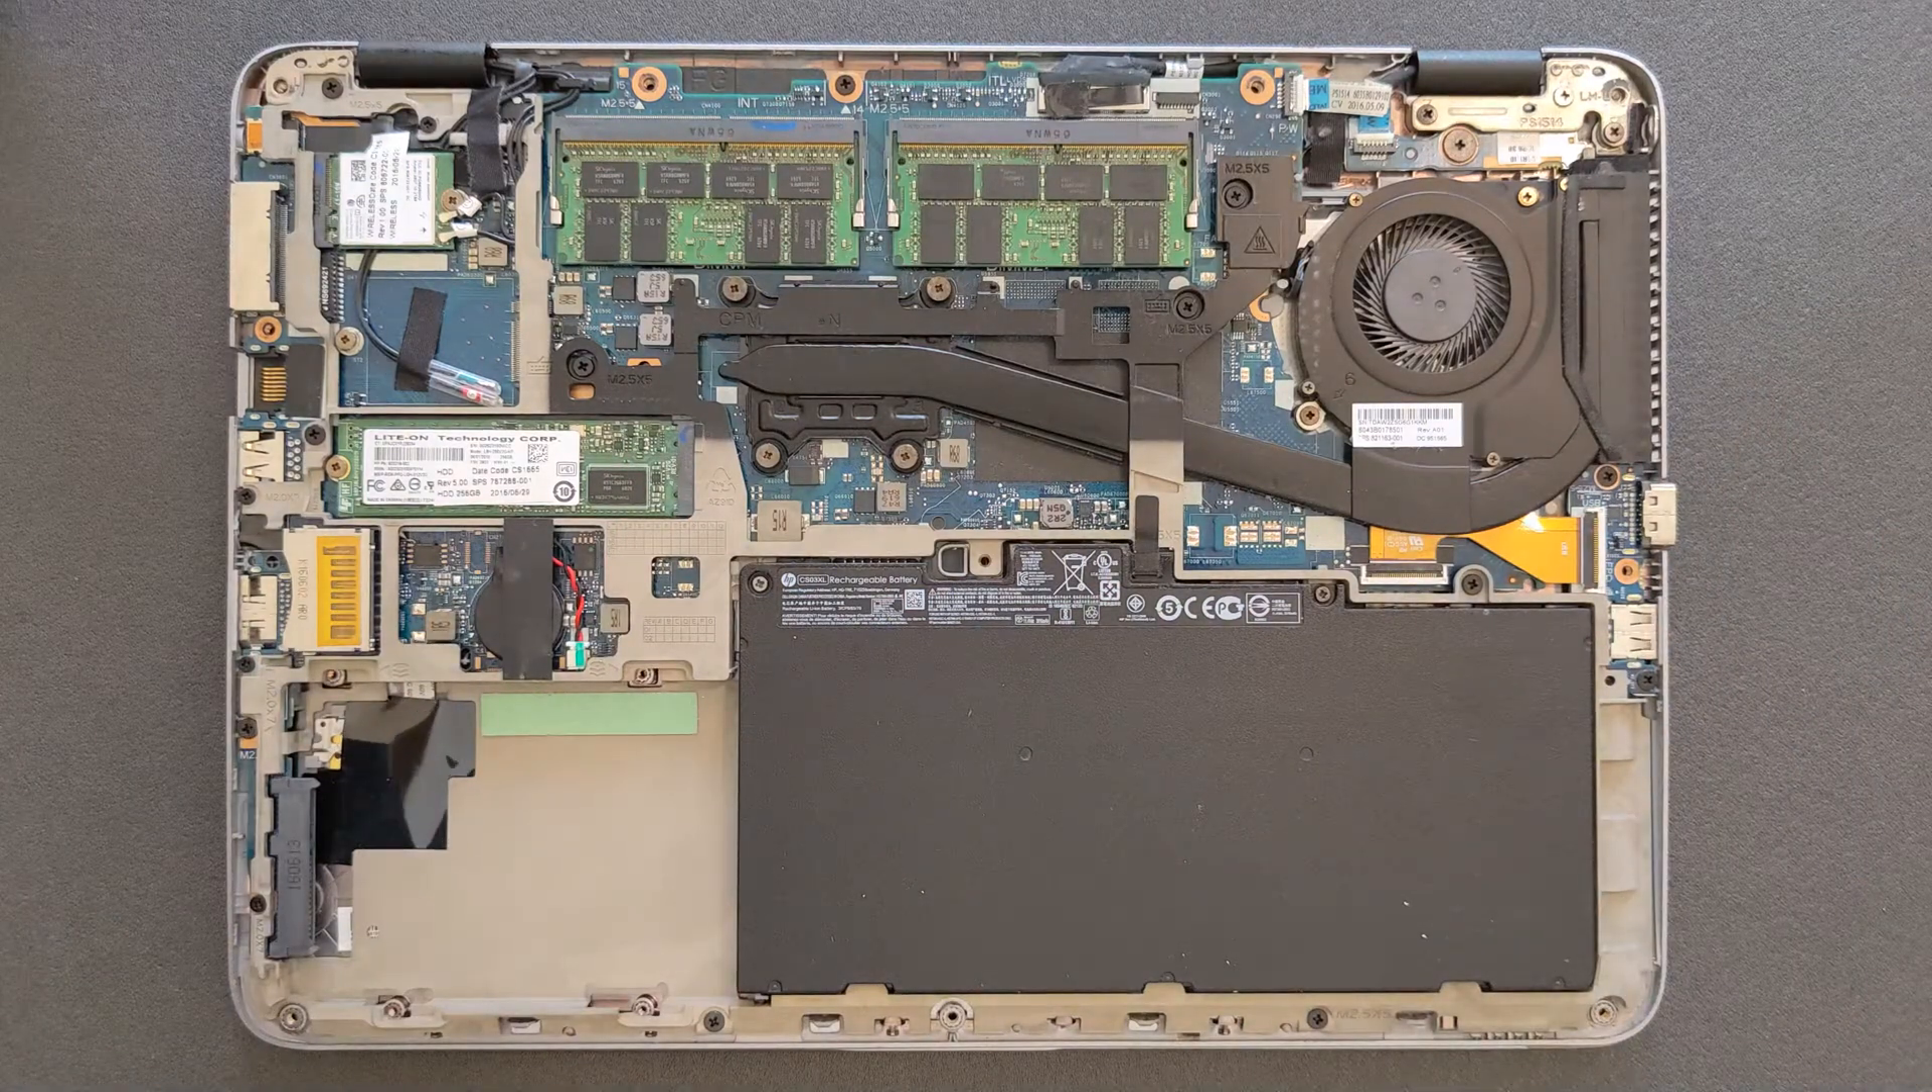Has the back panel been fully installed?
No.